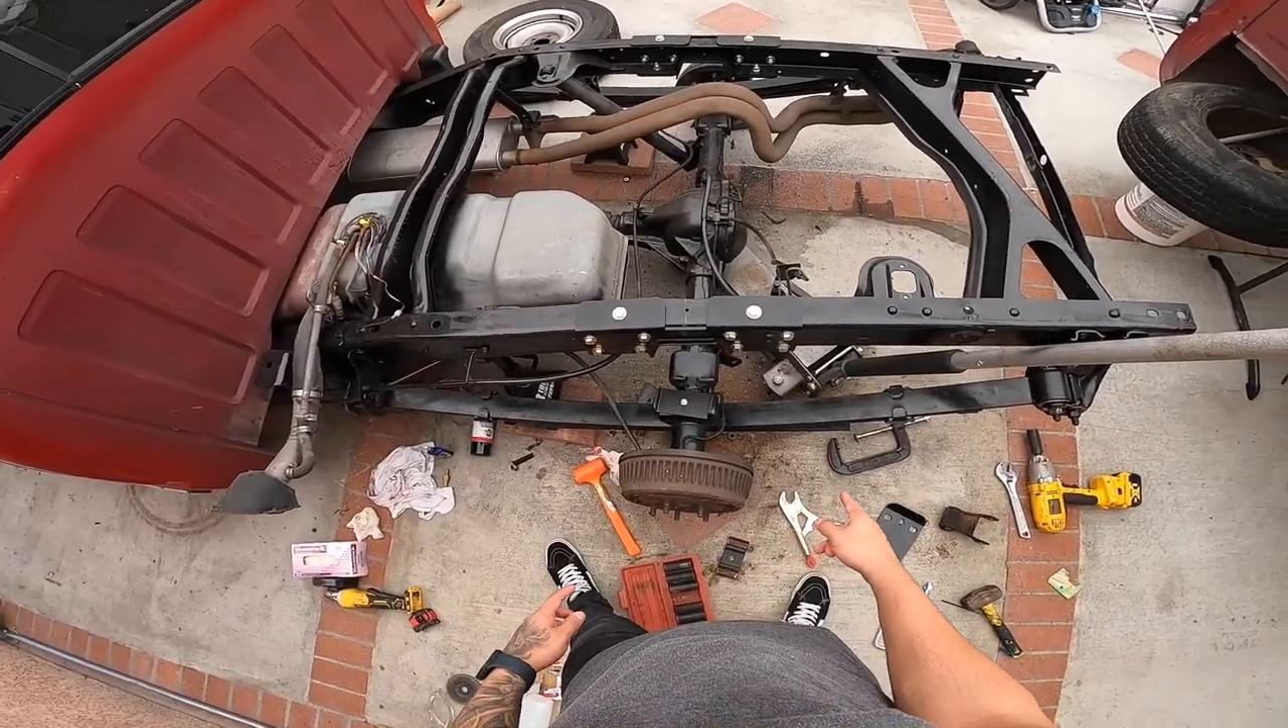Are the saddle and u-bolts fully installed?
No.